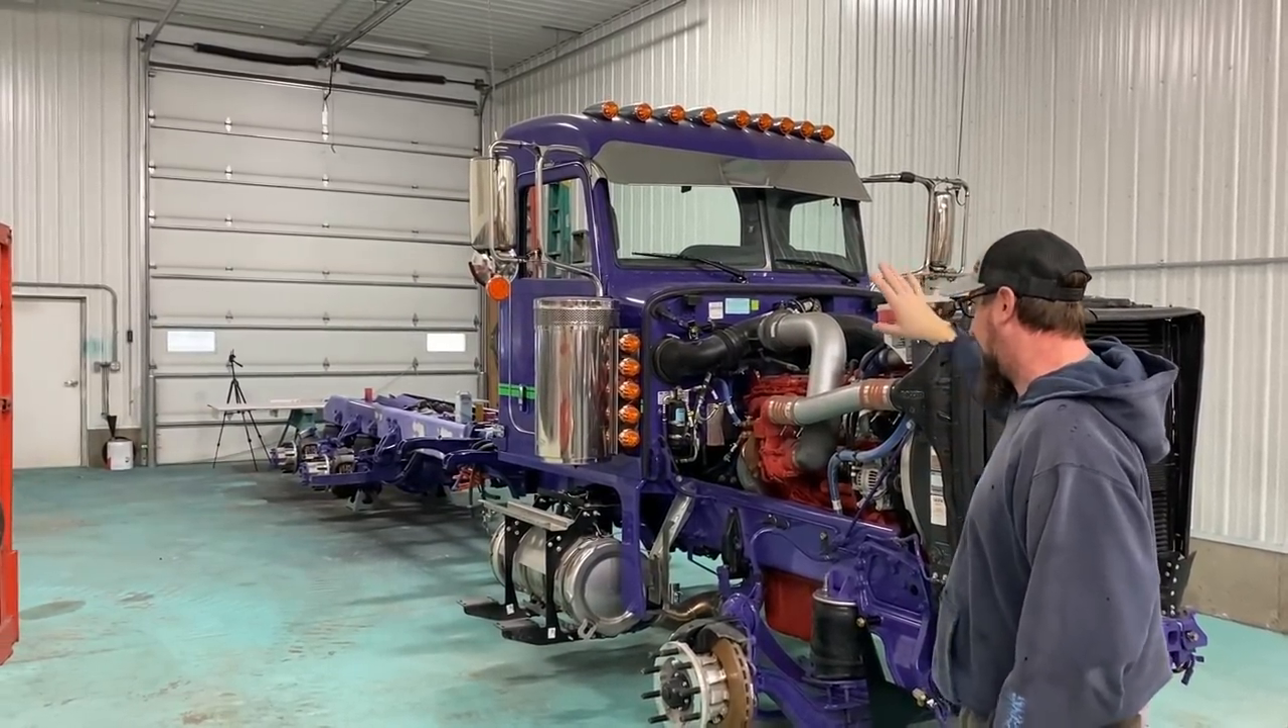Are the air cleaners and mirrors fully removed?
No.